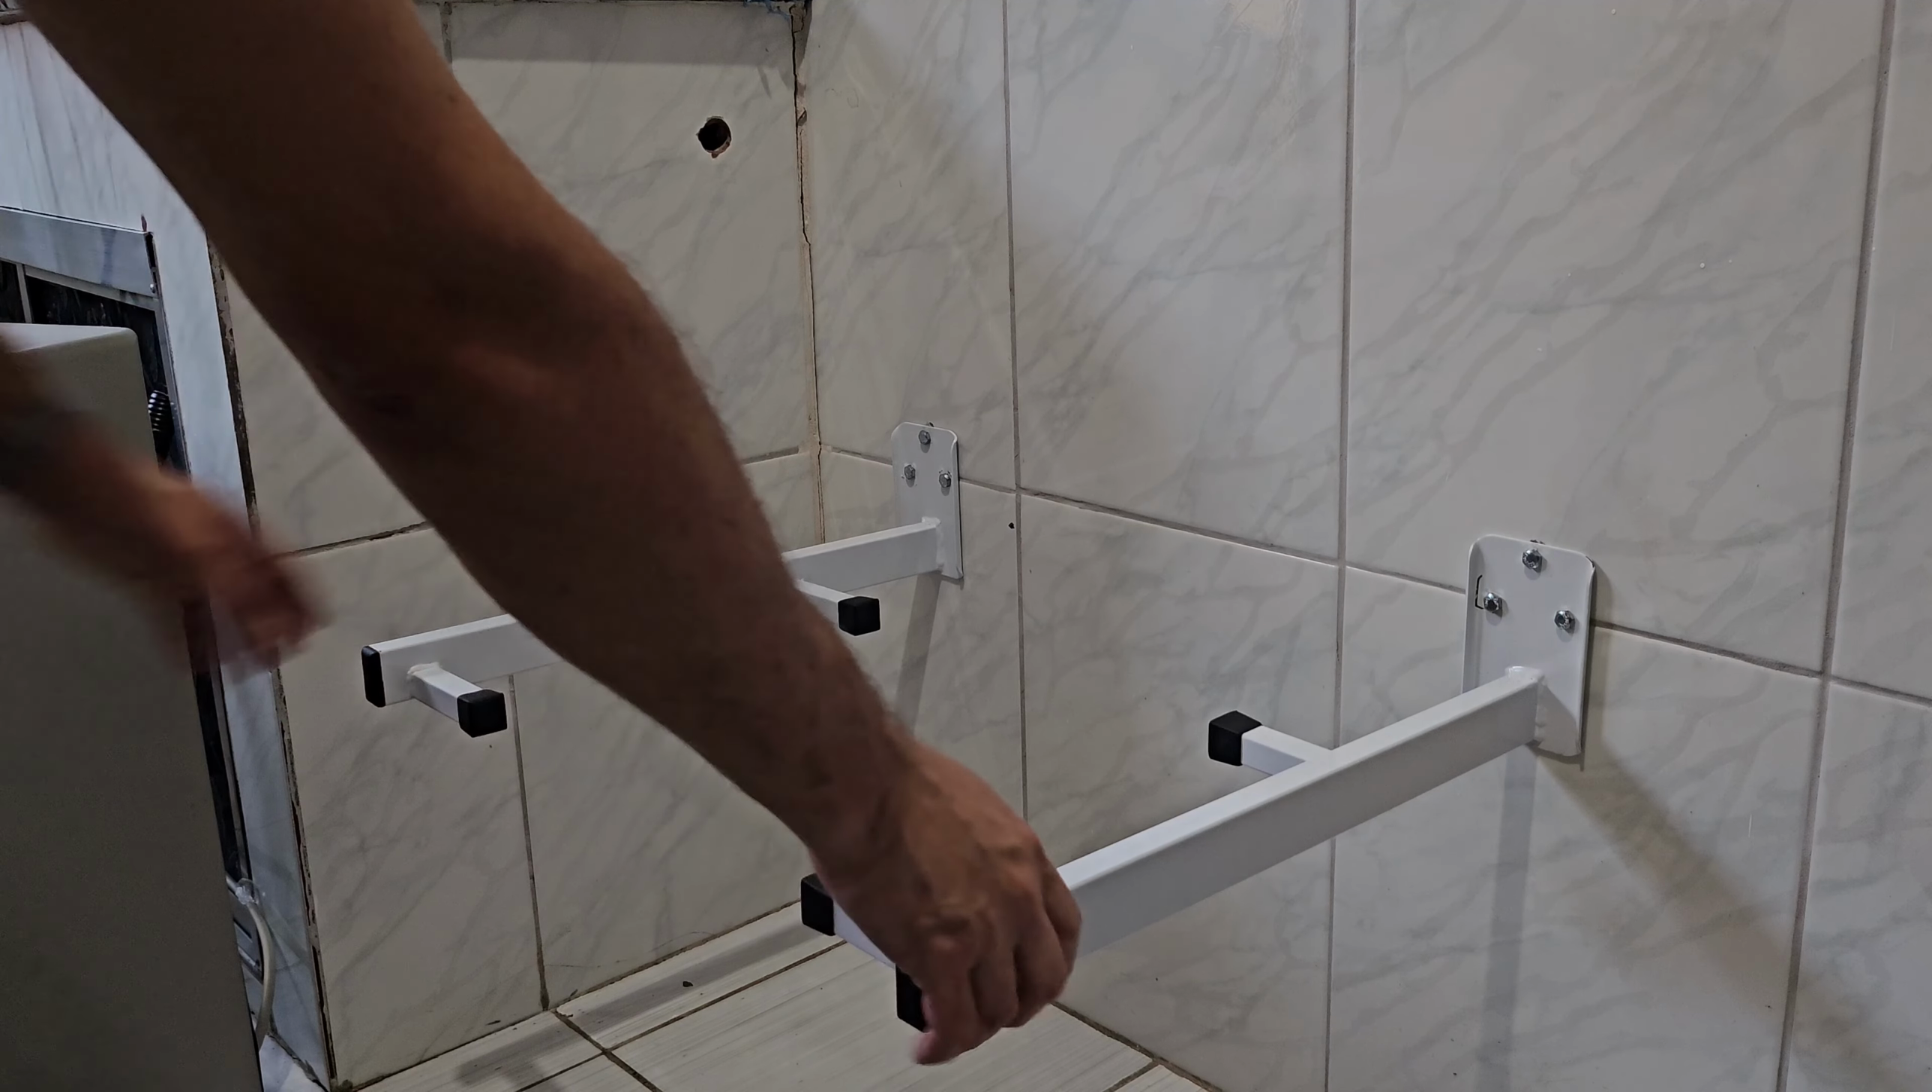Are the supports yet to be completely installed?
No.